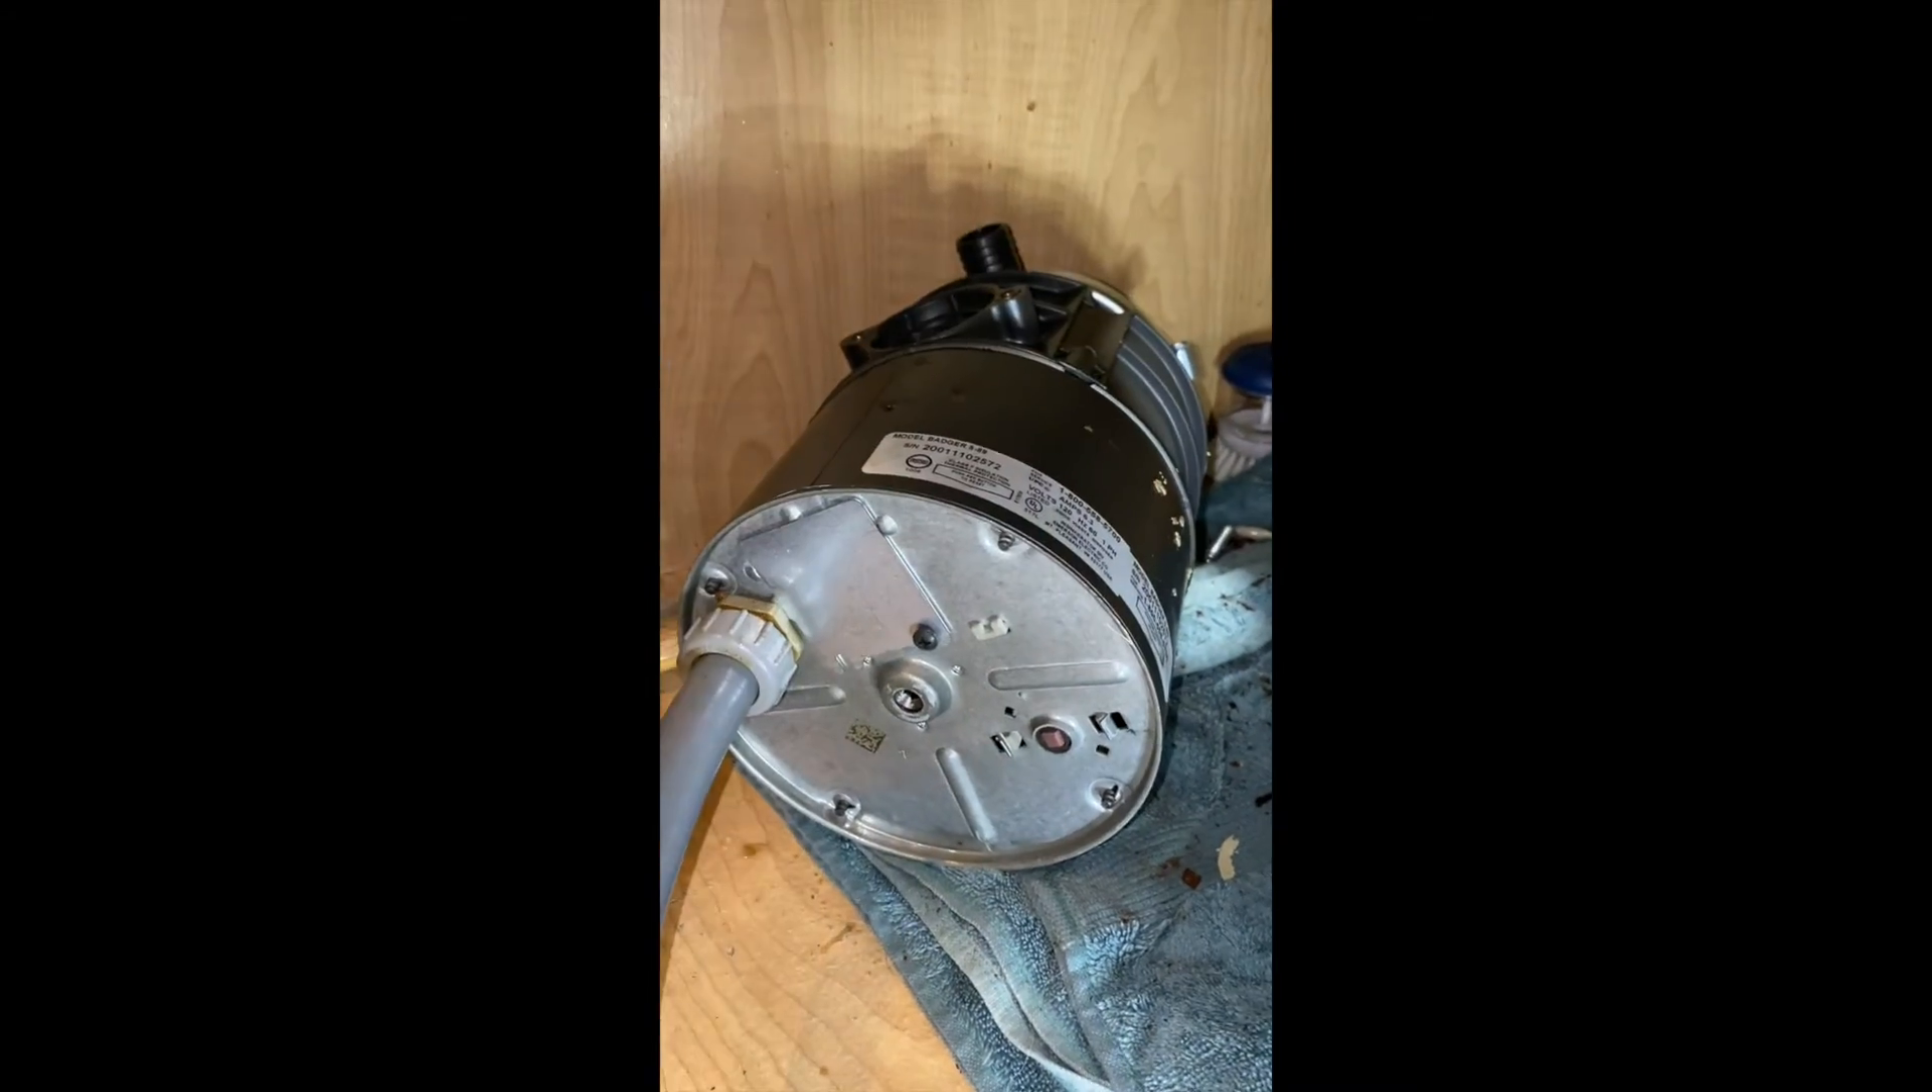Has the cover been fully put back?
Yes.